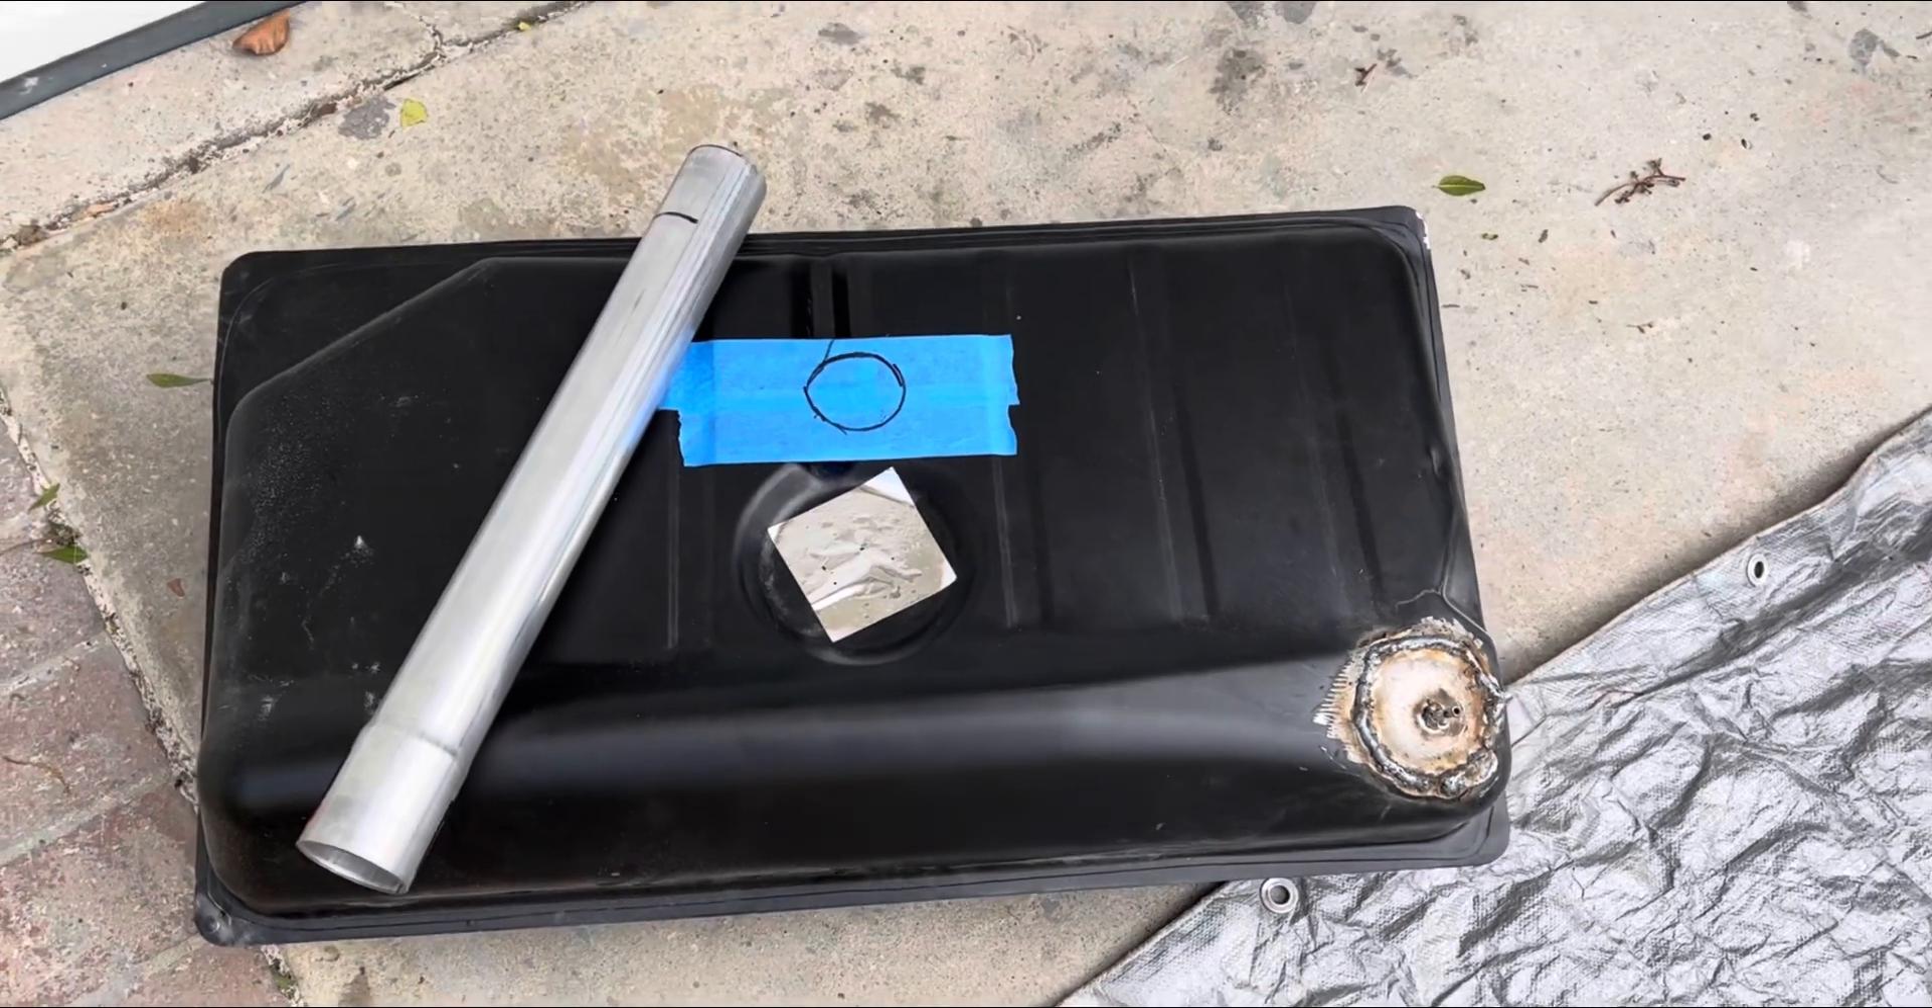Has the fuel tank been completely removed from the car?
Yes.